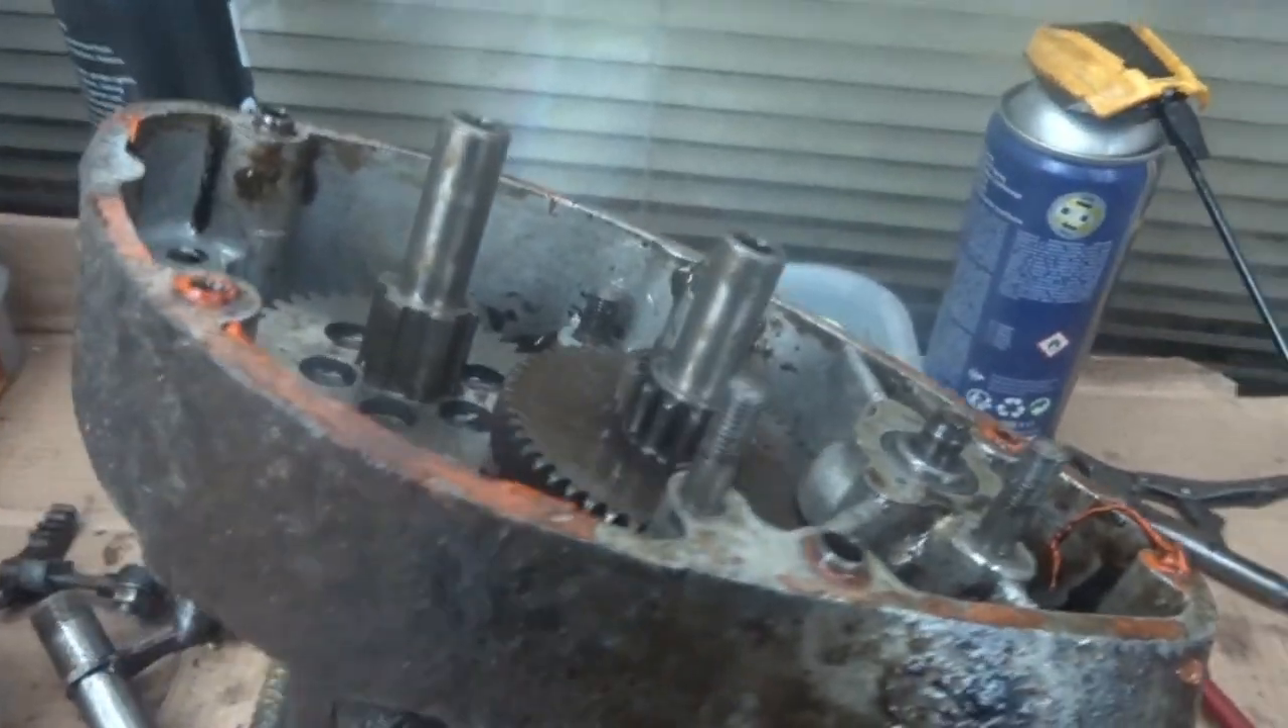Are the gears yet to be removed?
Yes.